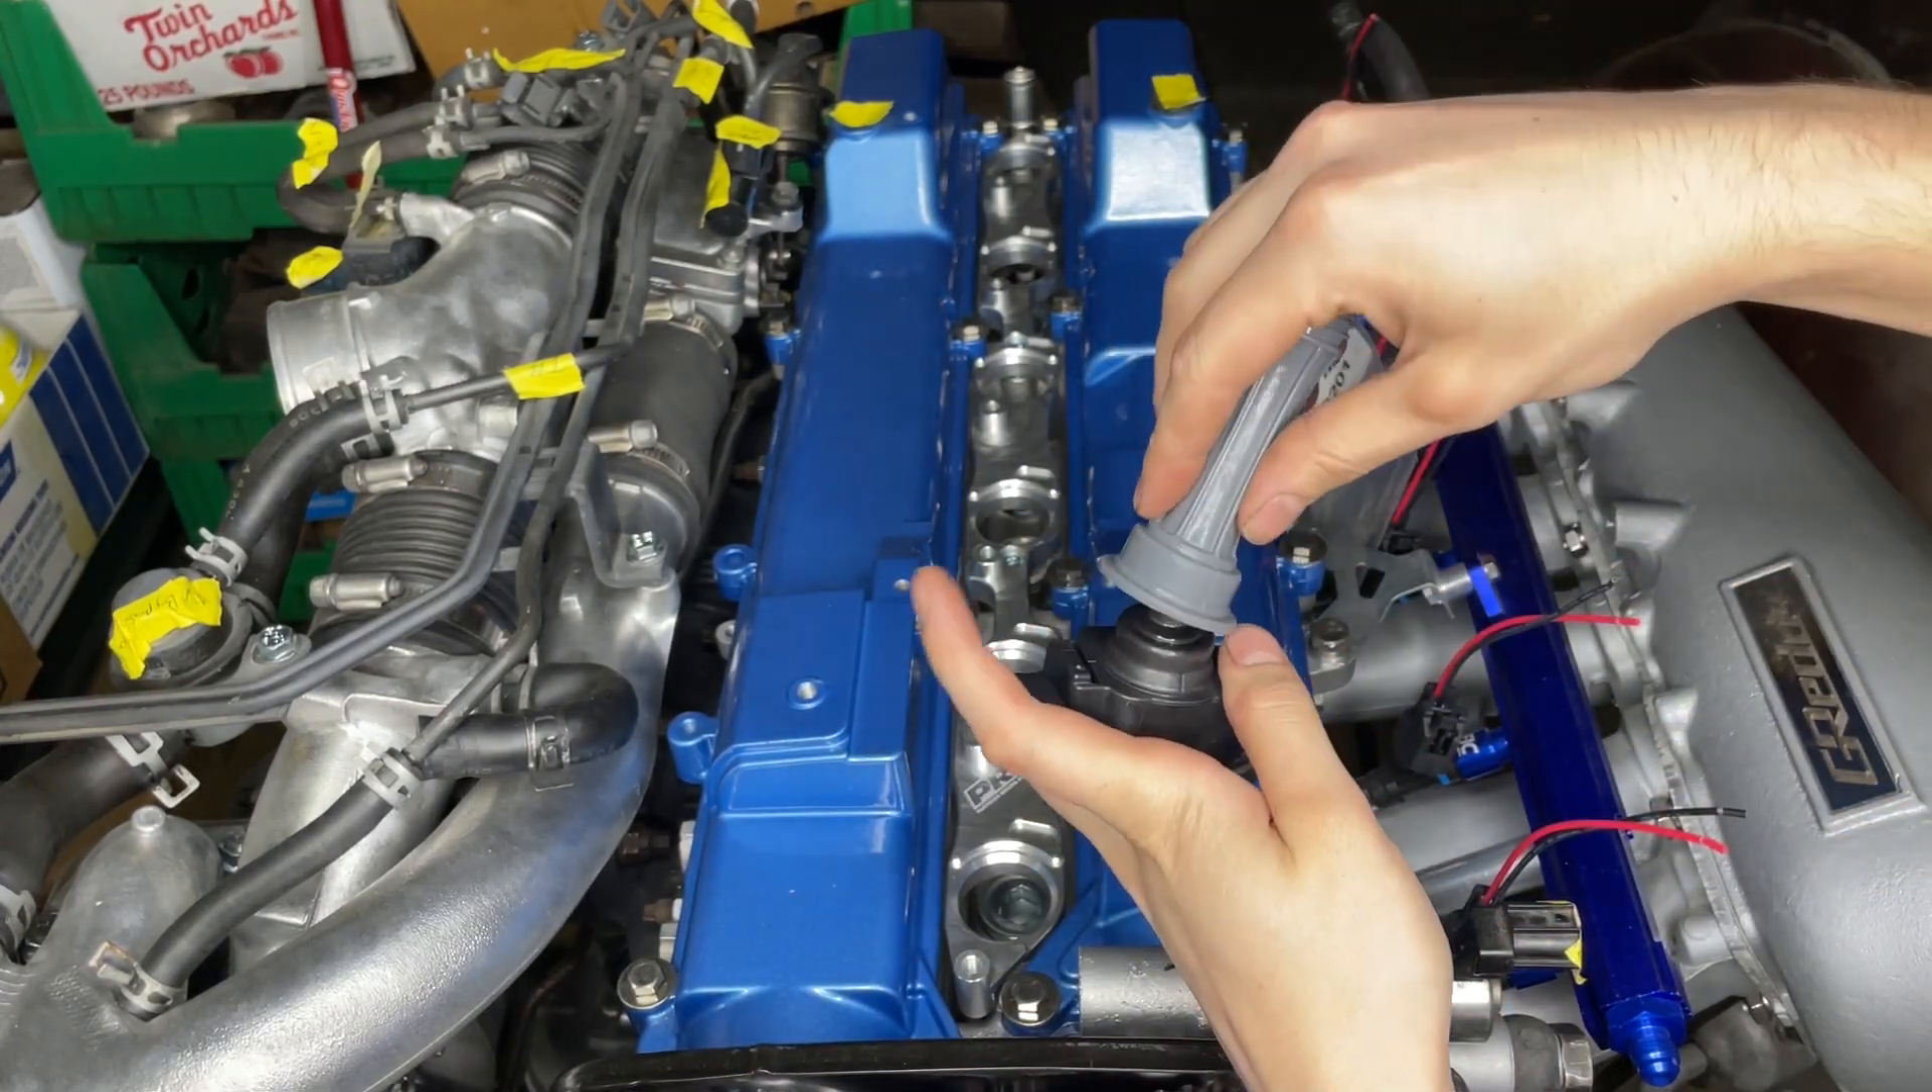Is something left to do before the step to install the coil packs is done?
Yes.